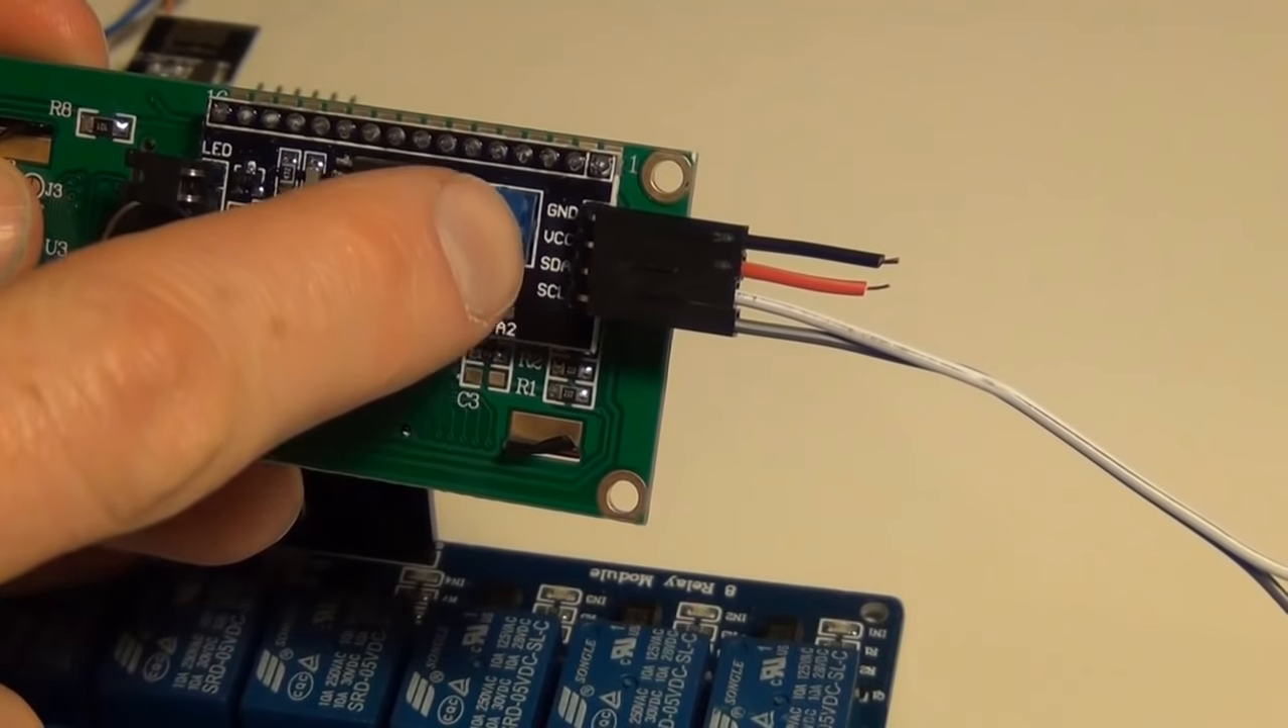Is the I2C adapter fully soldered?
Yes.